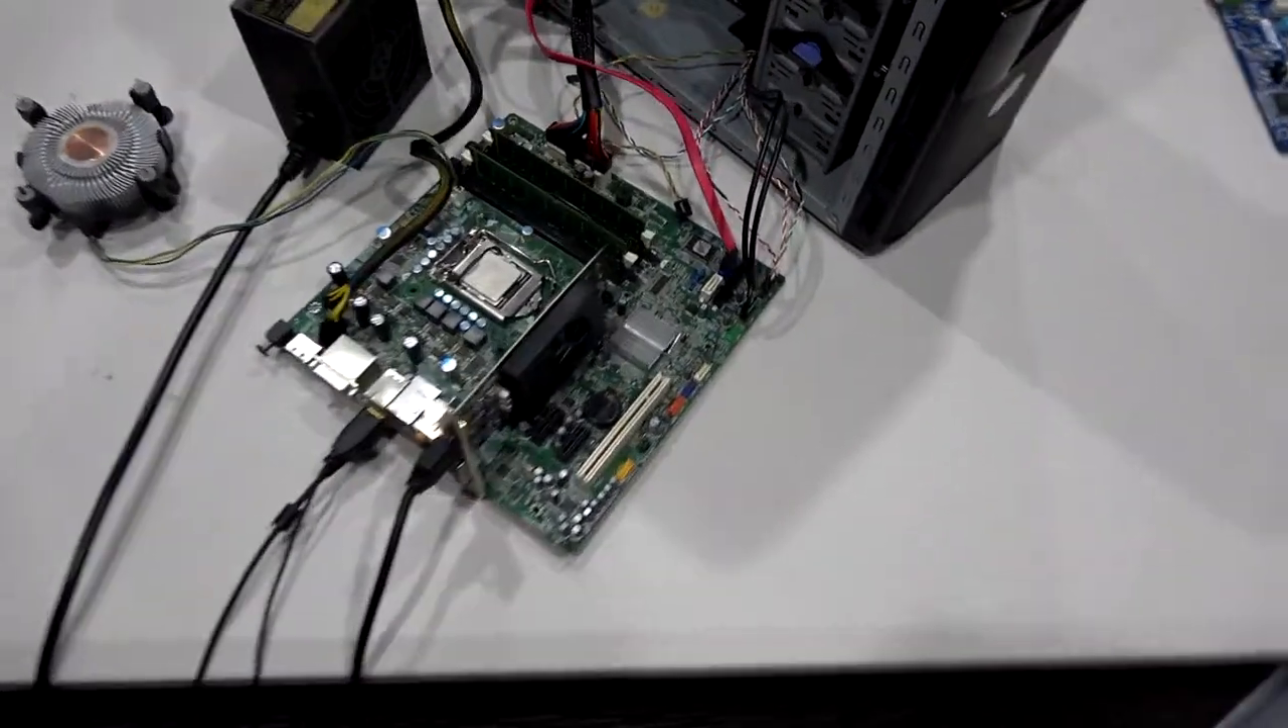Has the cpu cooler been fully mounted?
No.